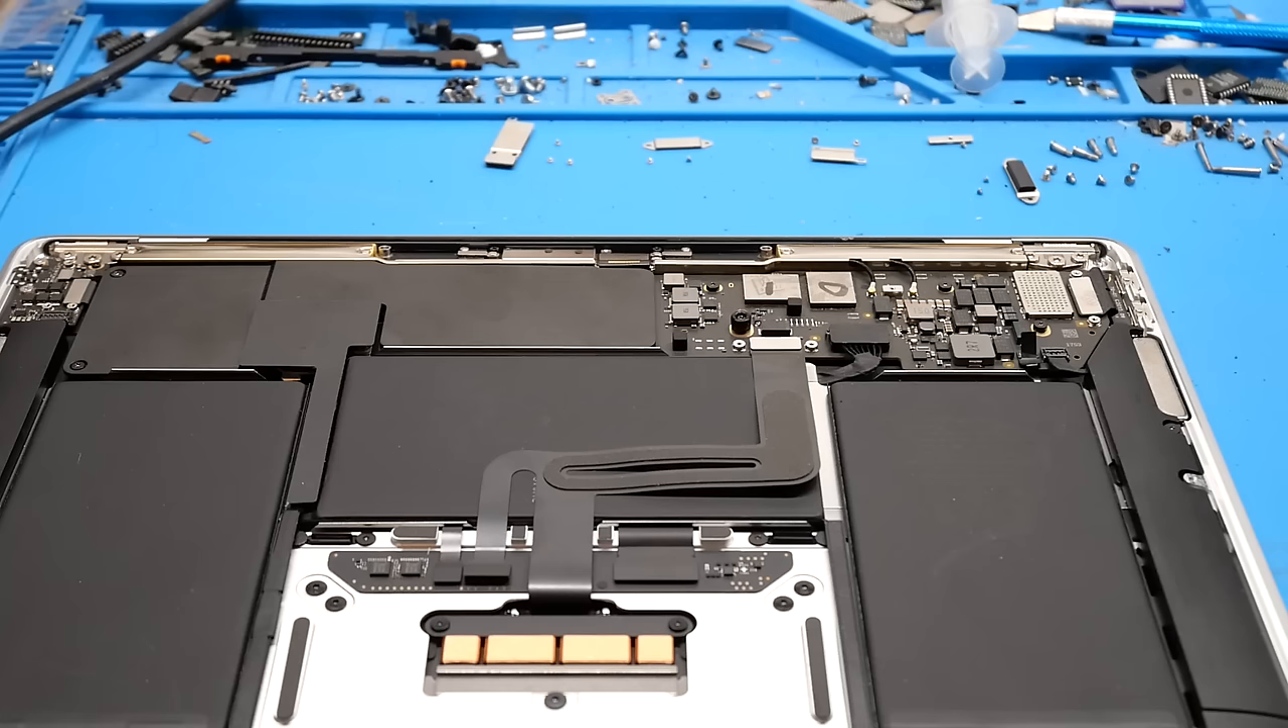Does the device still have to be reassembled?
Yes.